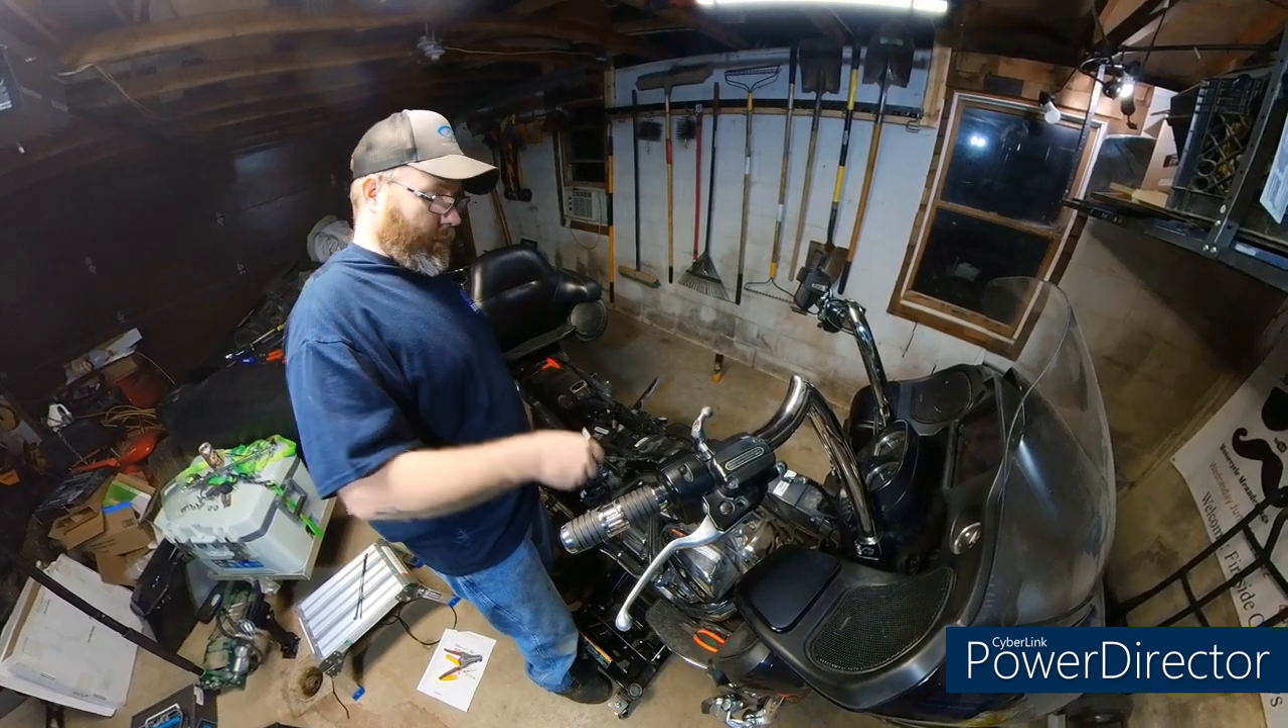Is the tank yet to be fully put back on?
Yes.